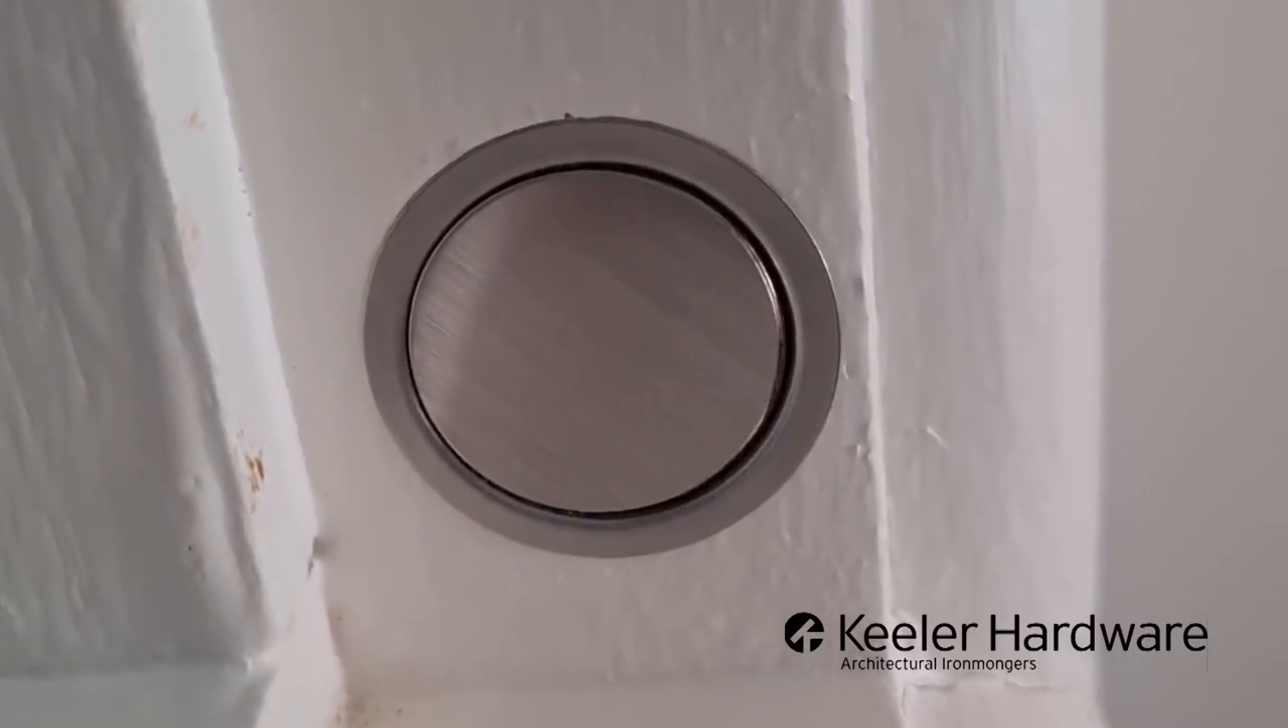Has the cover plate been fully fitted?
Yes.